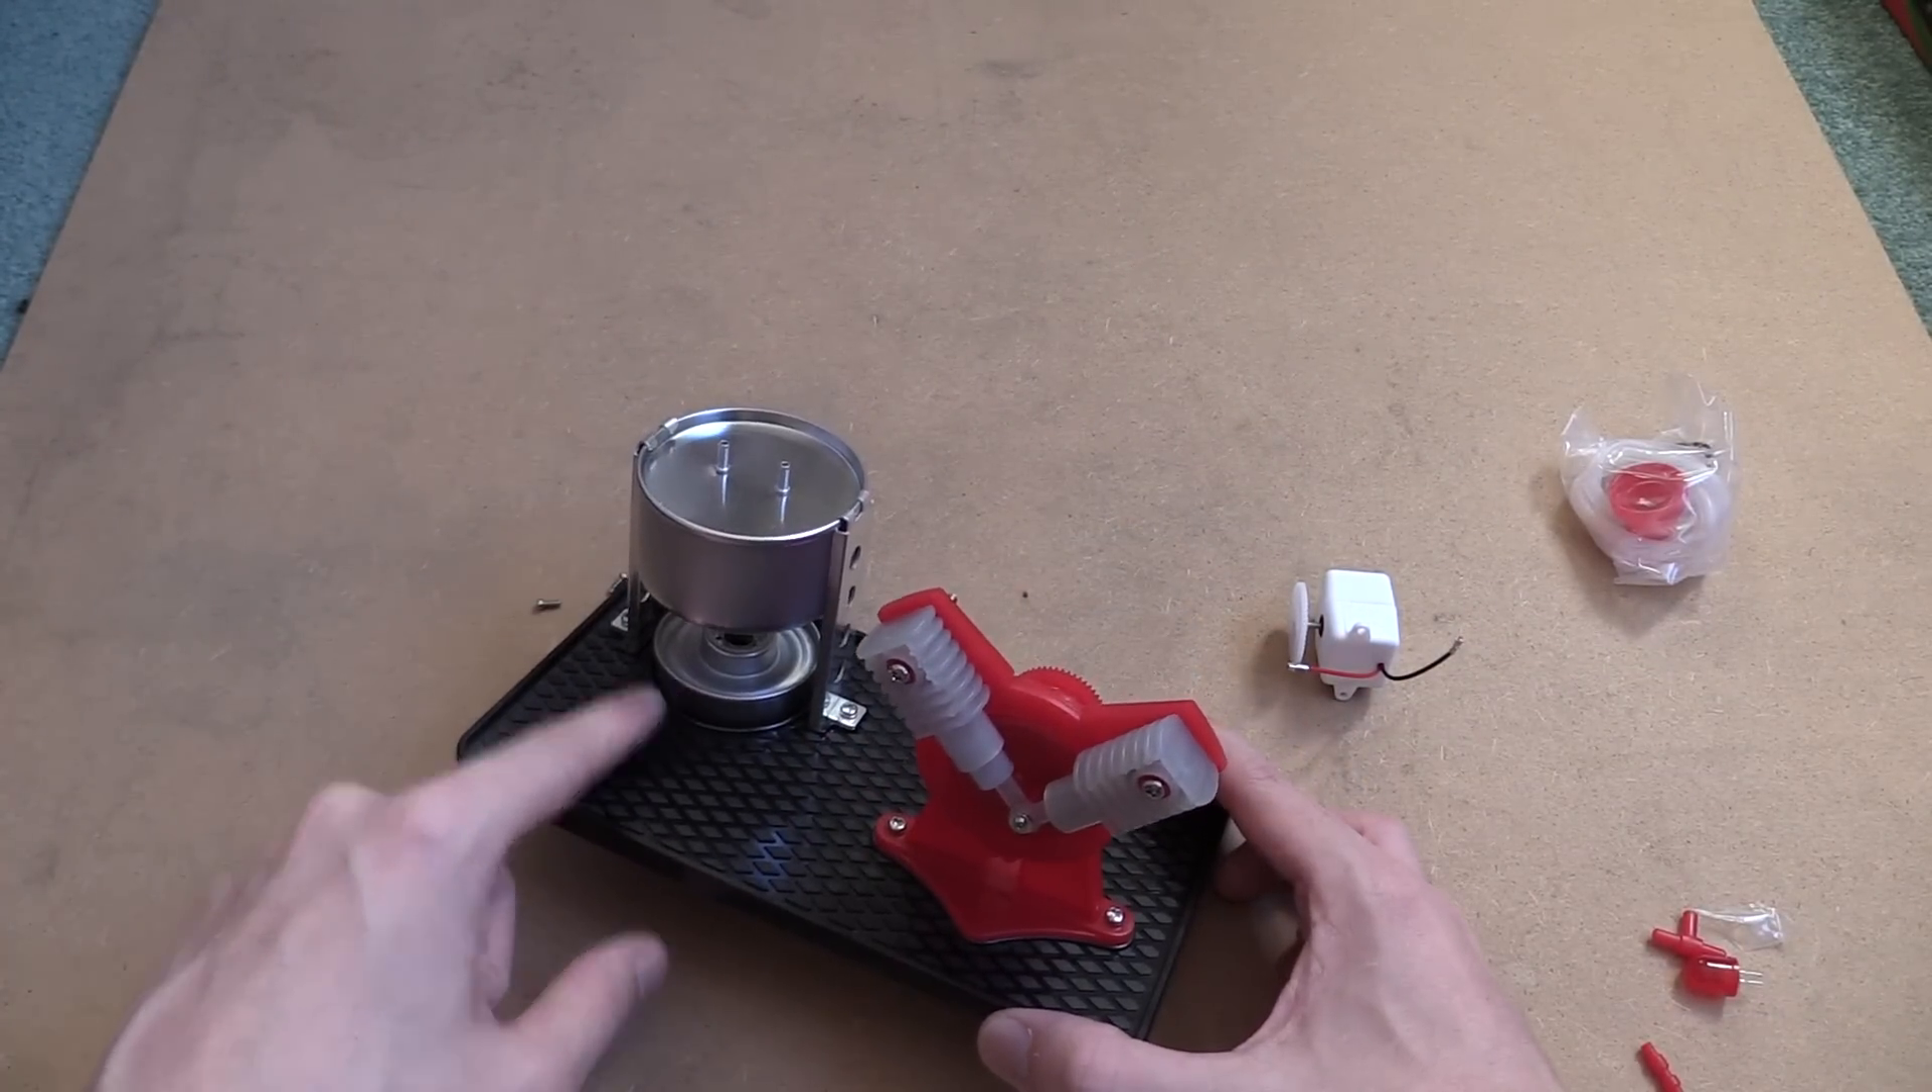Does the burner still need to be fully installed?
No.